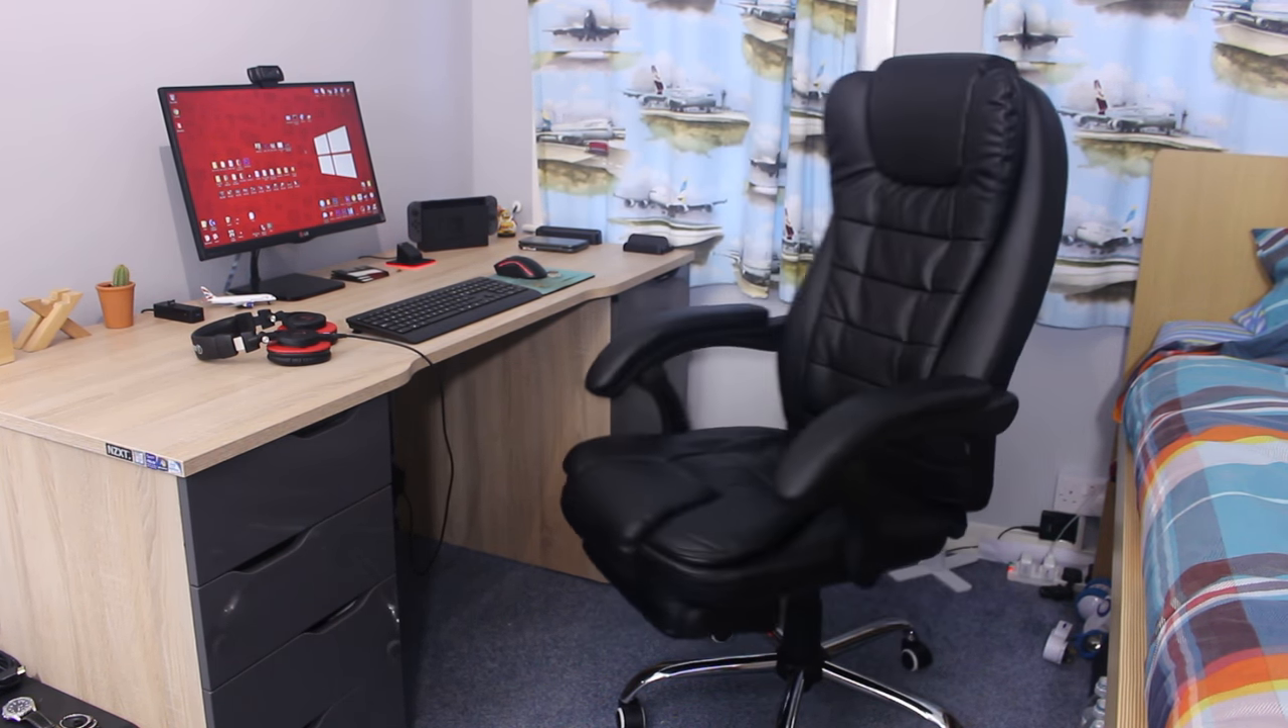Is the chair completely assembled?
Yes.